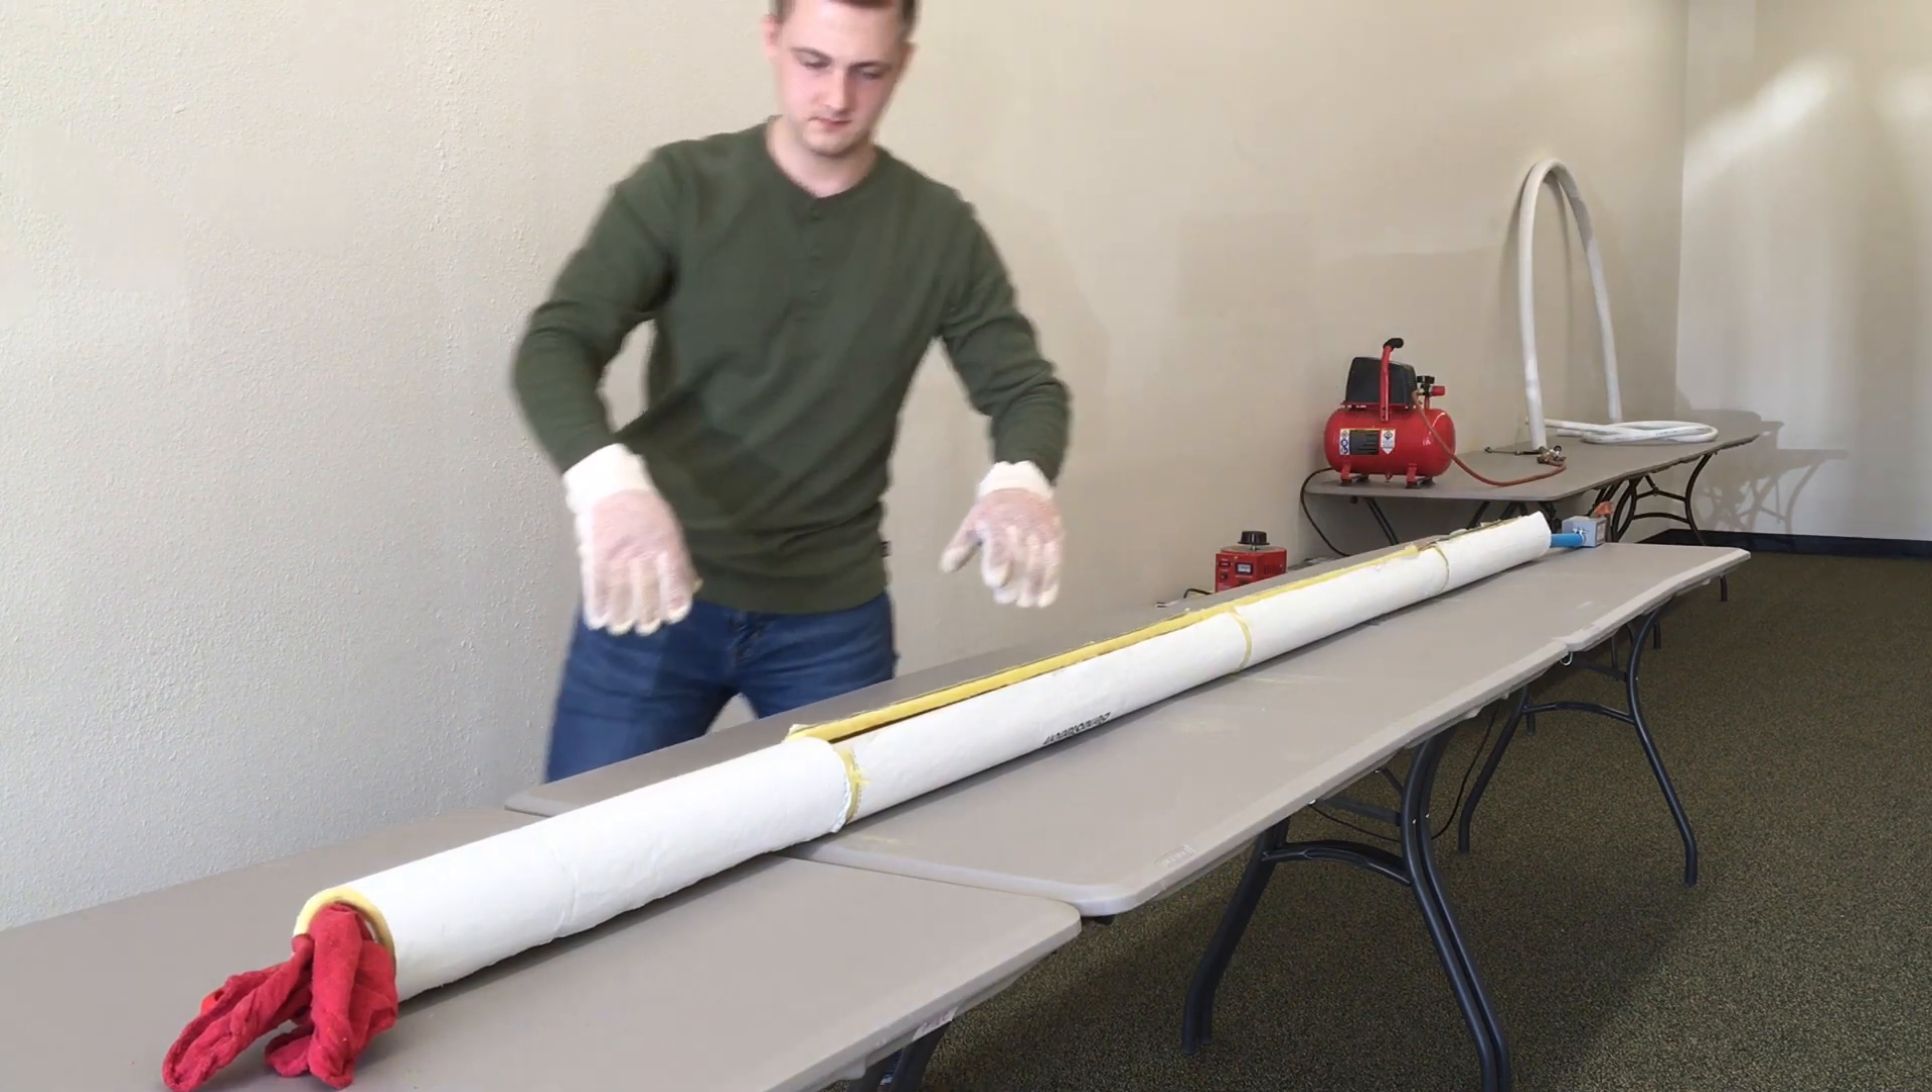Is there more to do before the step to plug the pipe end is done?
No.